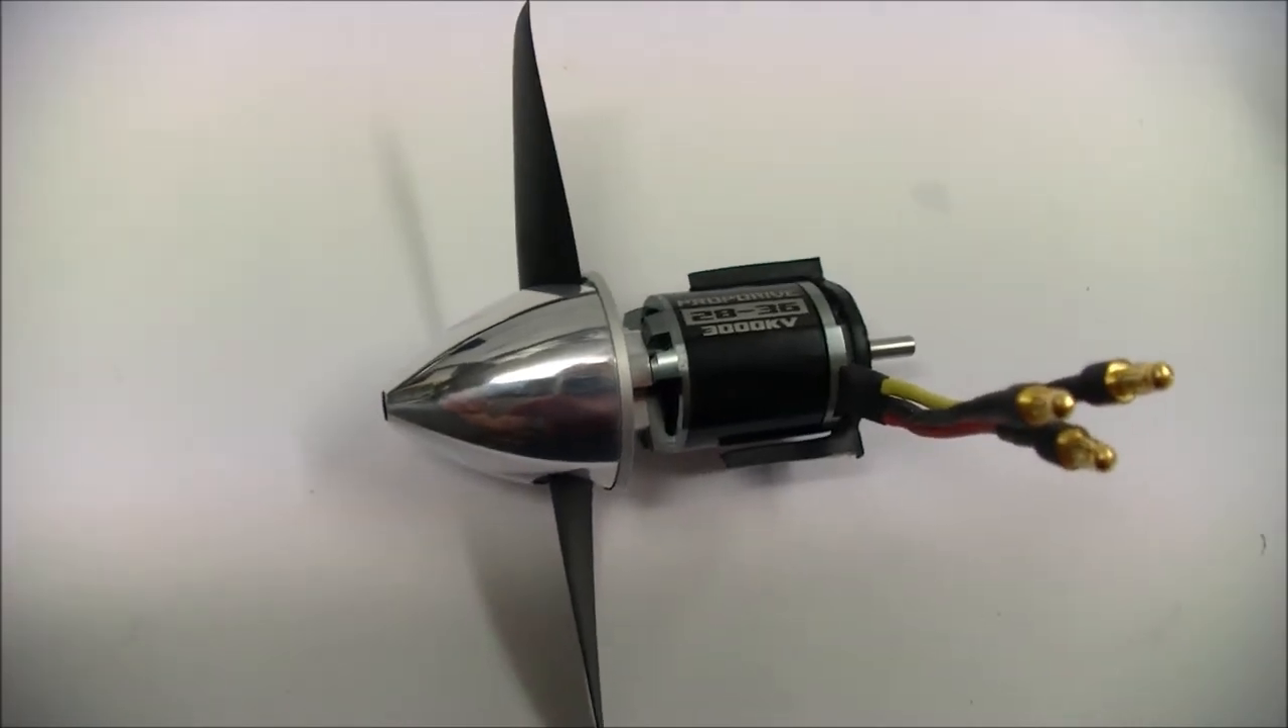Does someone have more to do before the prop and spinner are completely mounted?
No.